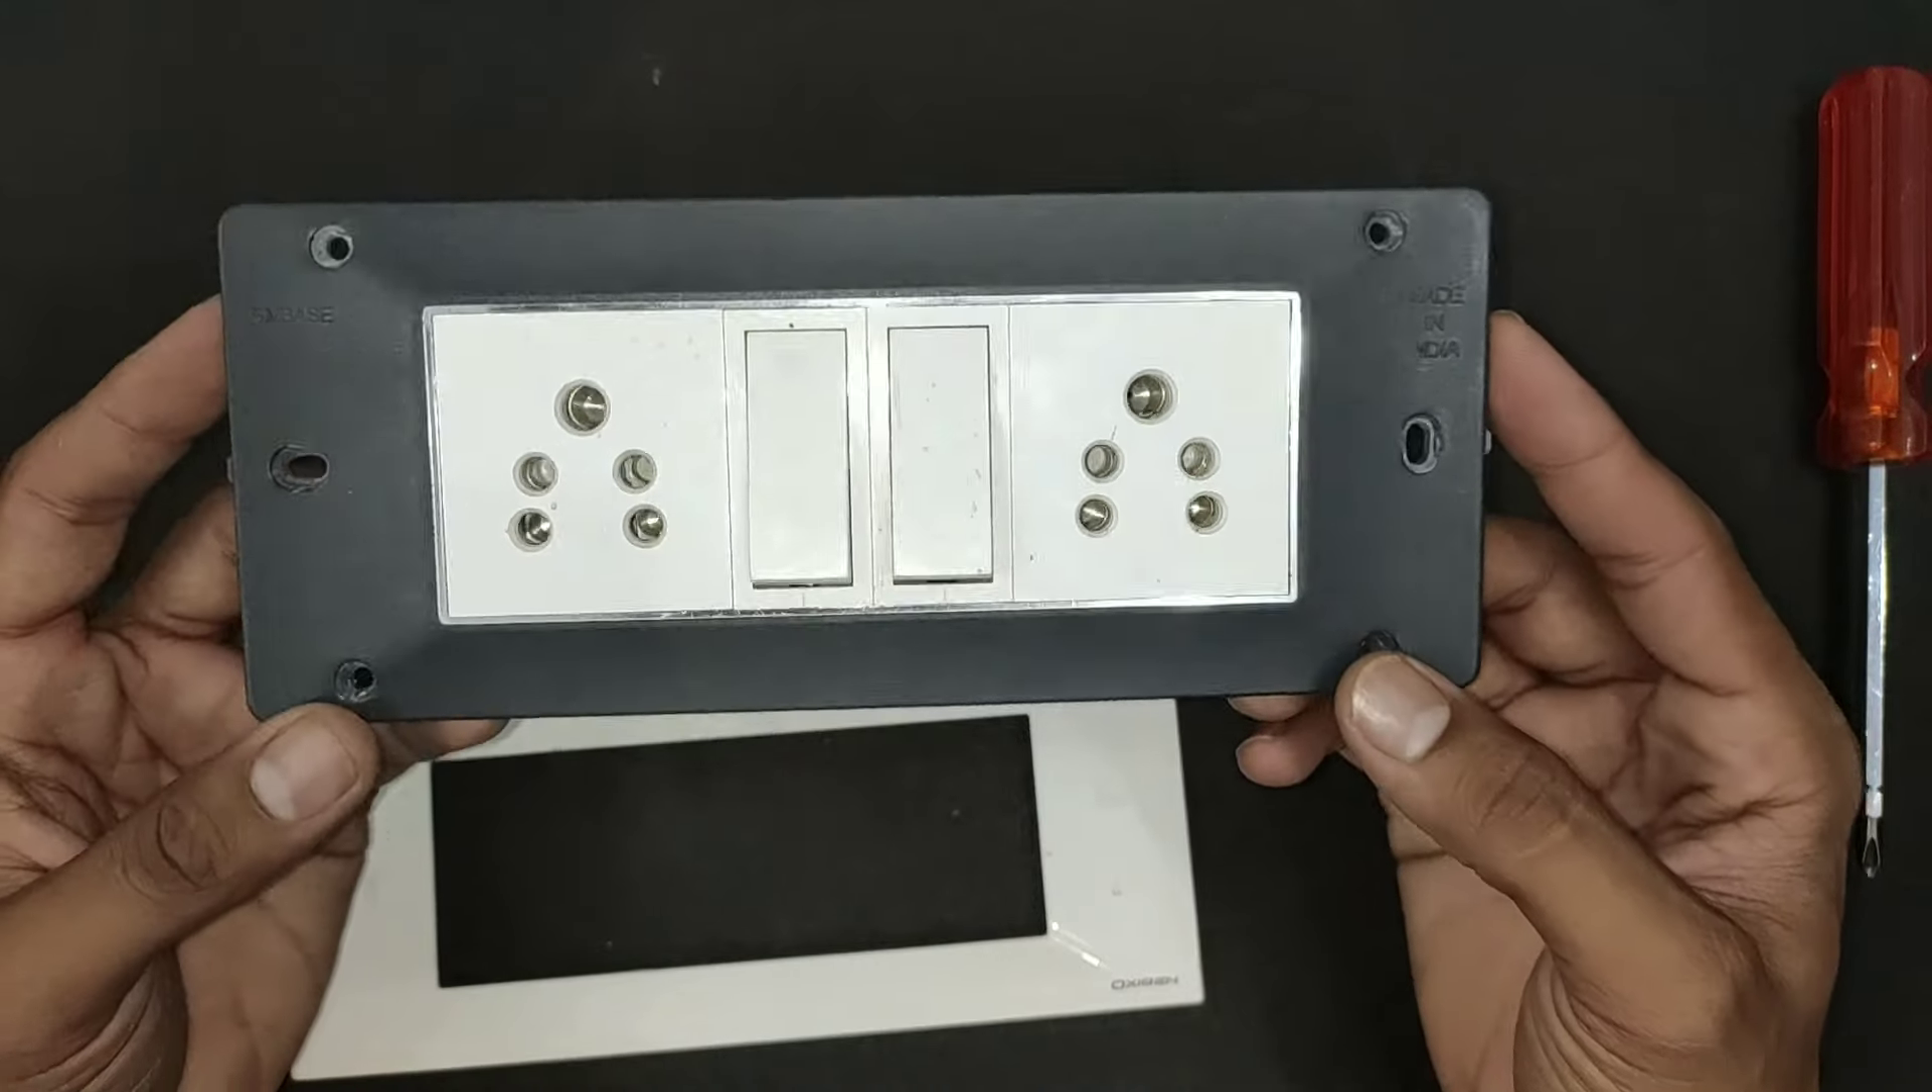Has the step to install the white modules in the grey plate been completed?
Yes.